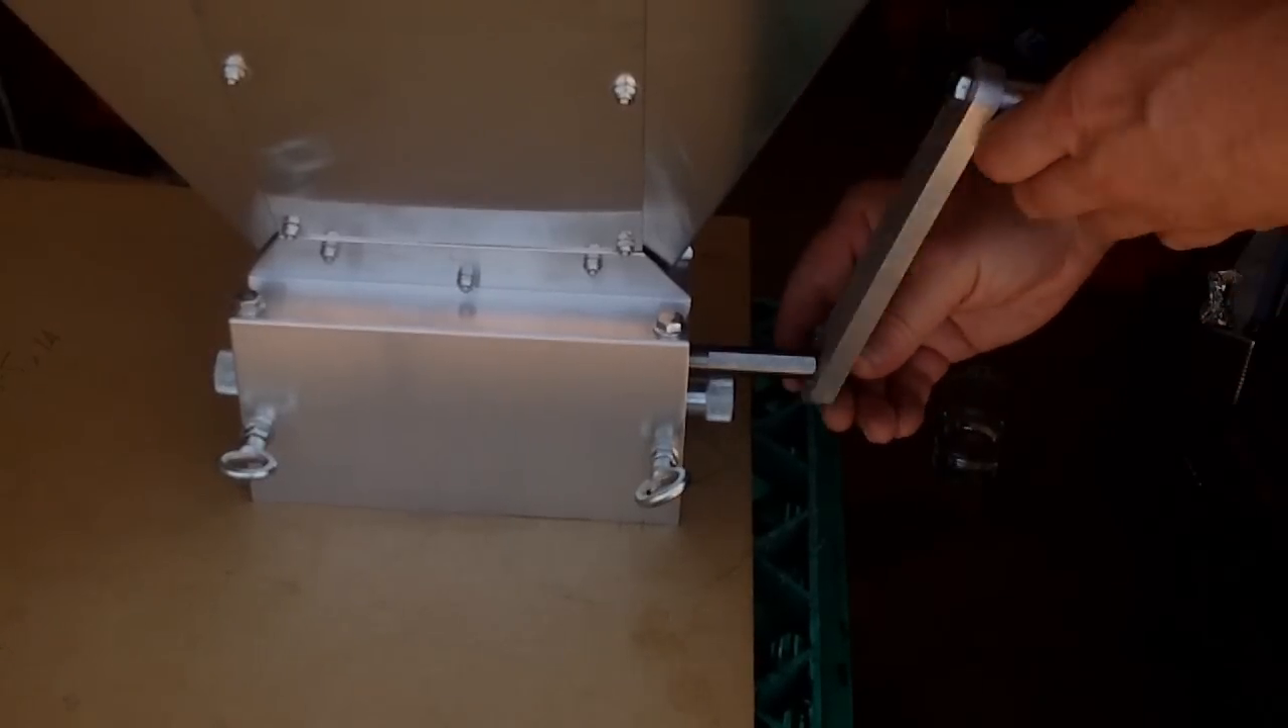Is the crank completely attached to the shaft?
No.